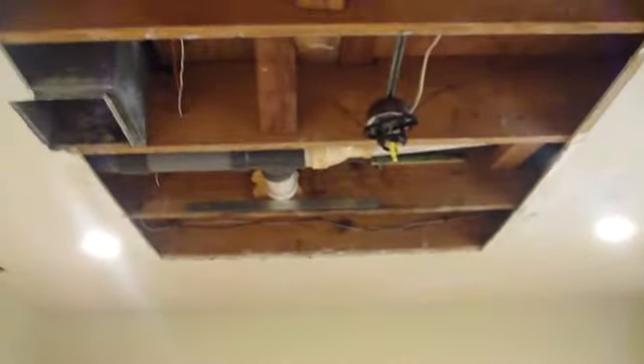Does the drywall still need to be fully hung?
Yes.